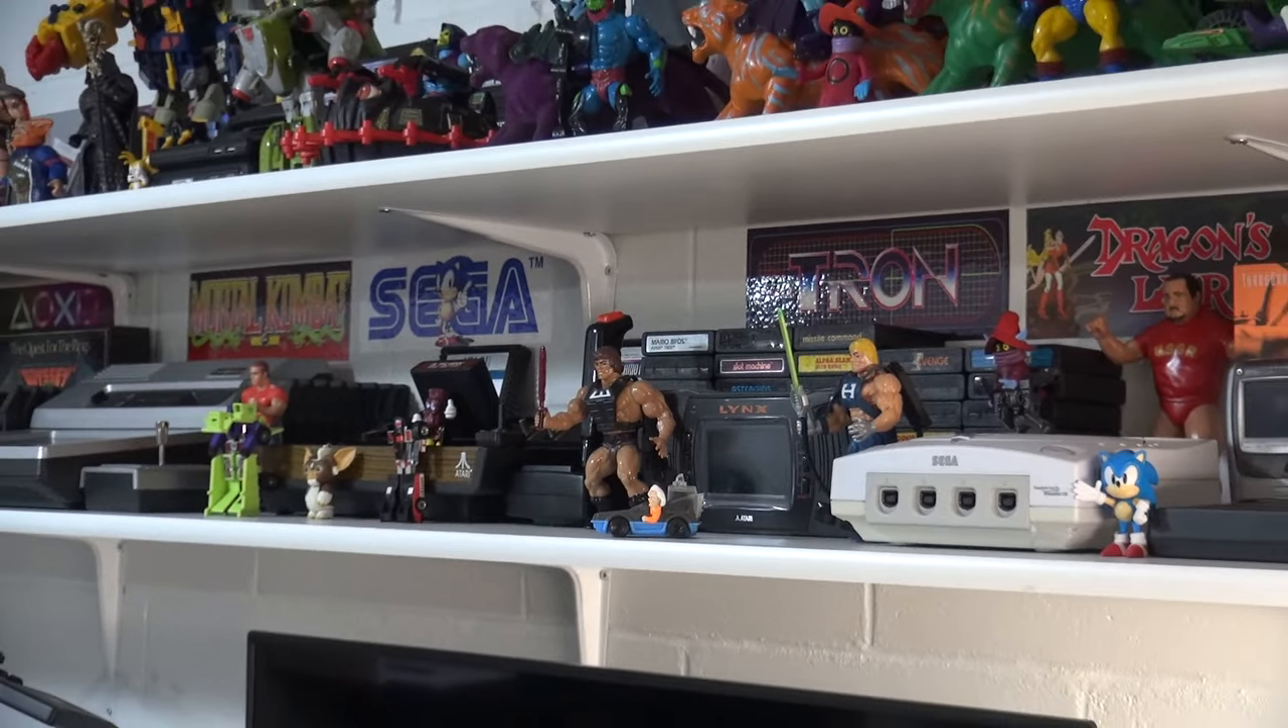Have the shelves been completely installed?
Yes.